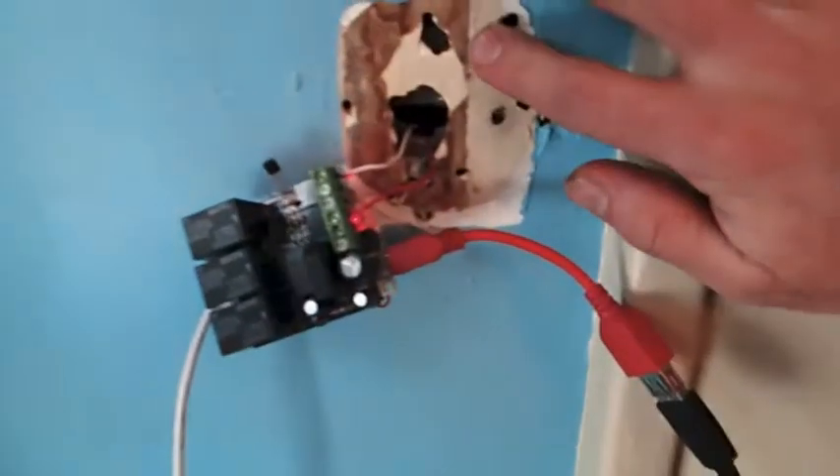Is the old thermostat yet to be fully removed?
No.